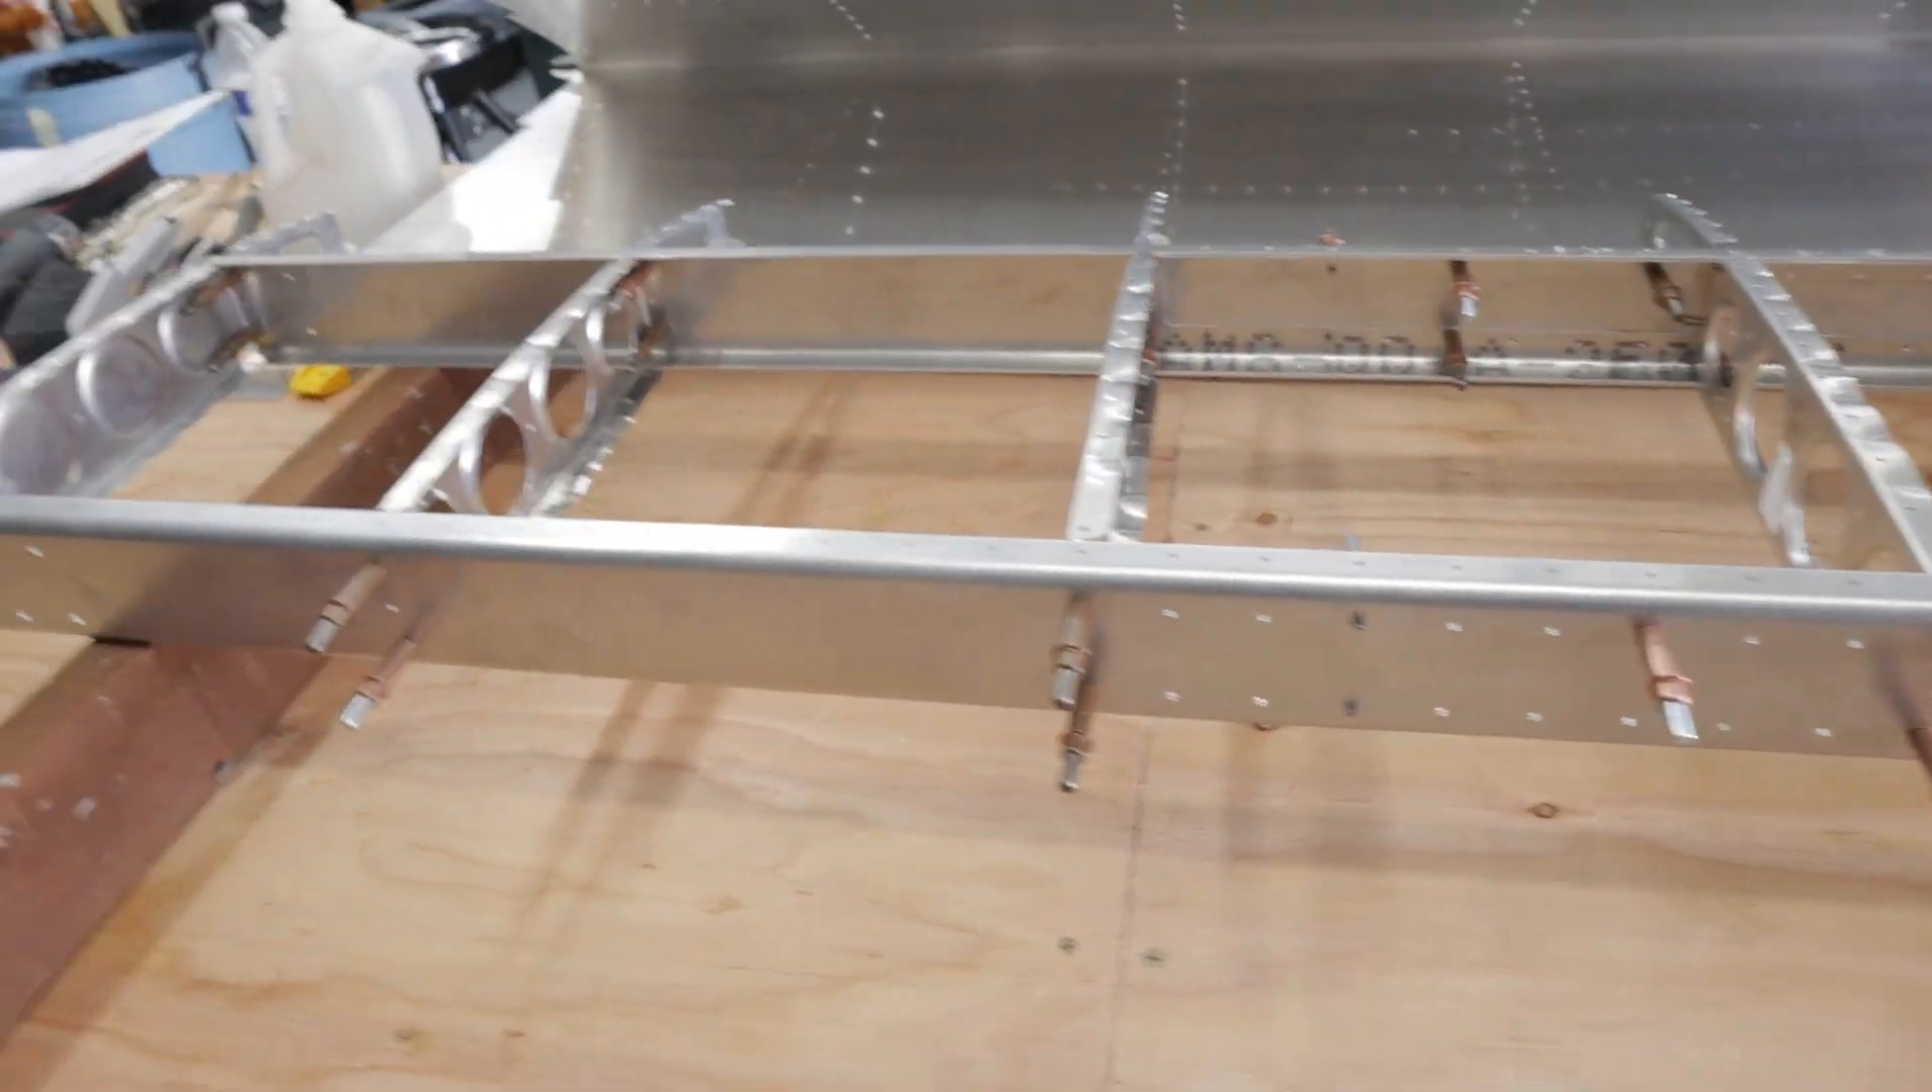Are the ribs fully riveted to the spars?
No.